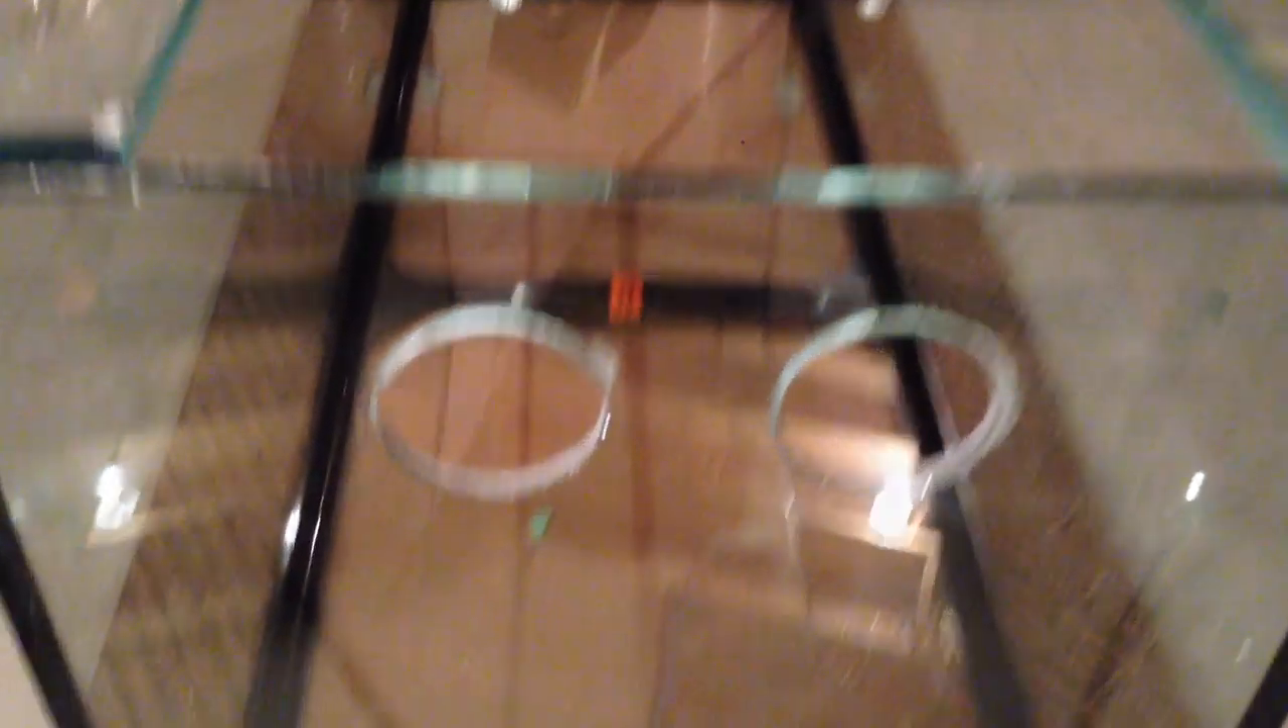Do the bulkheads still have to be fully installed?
Yes.